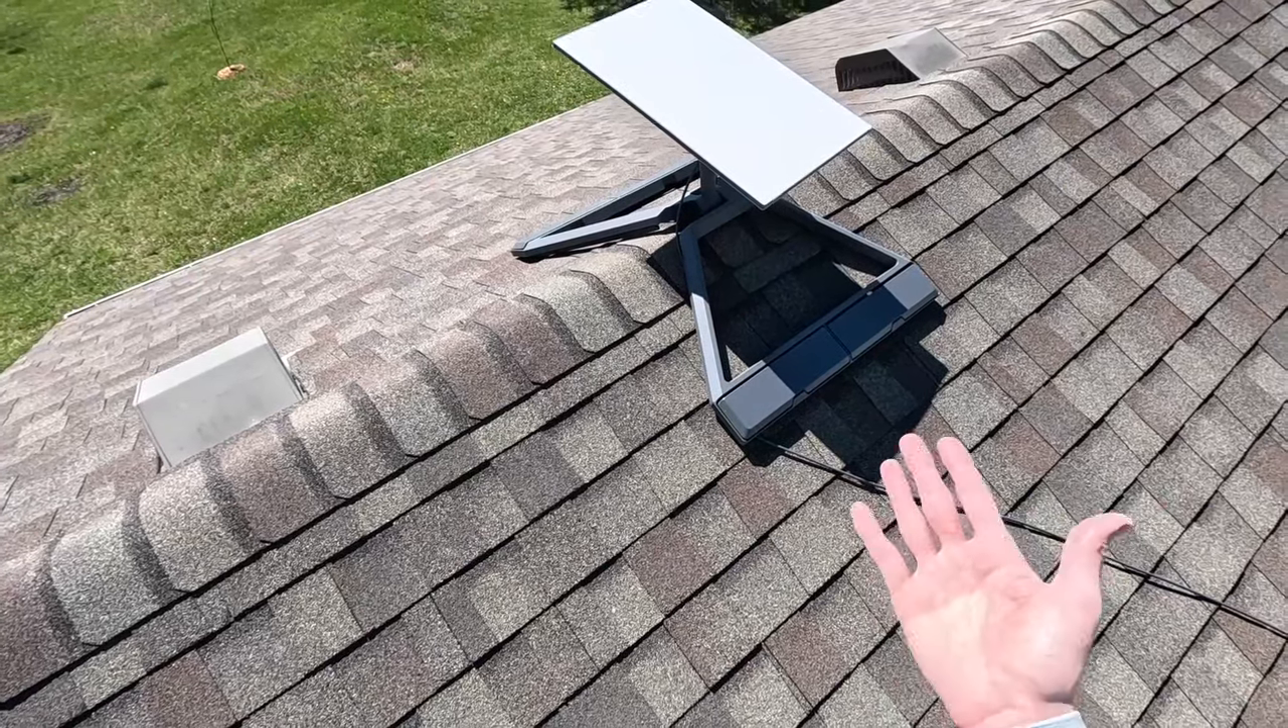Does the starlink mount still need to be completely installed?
No.